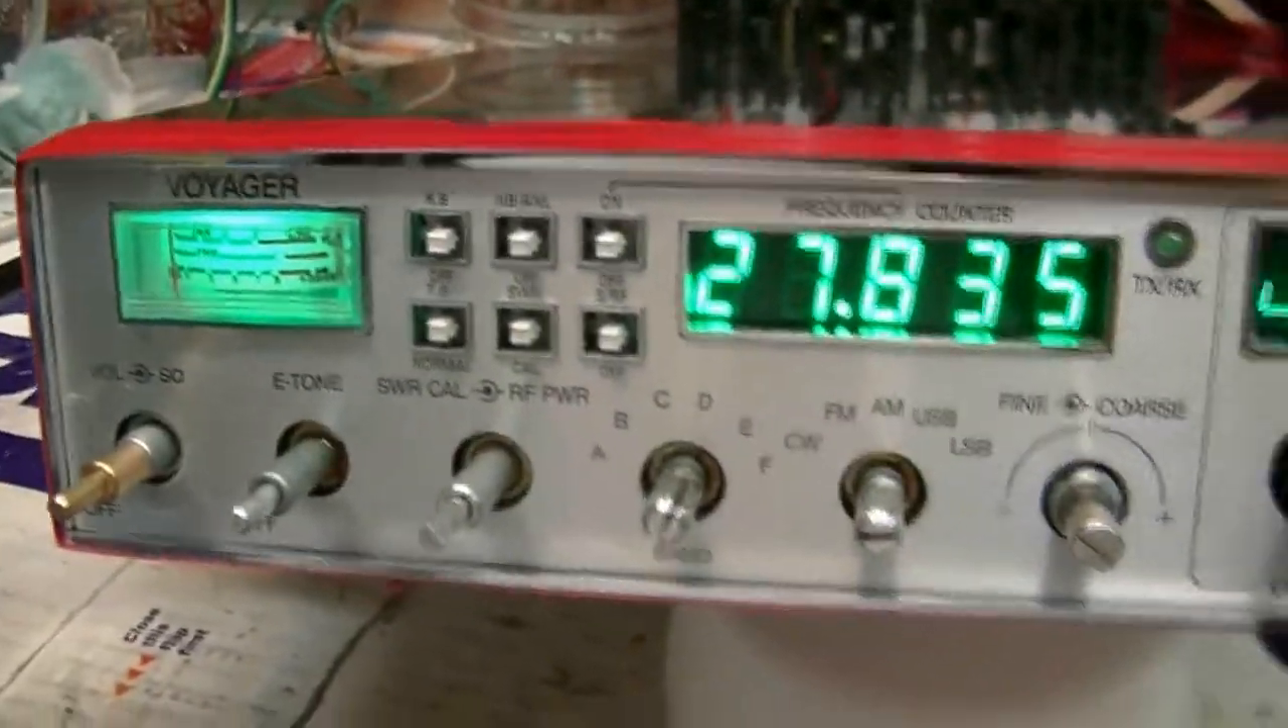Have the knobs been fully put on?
No.